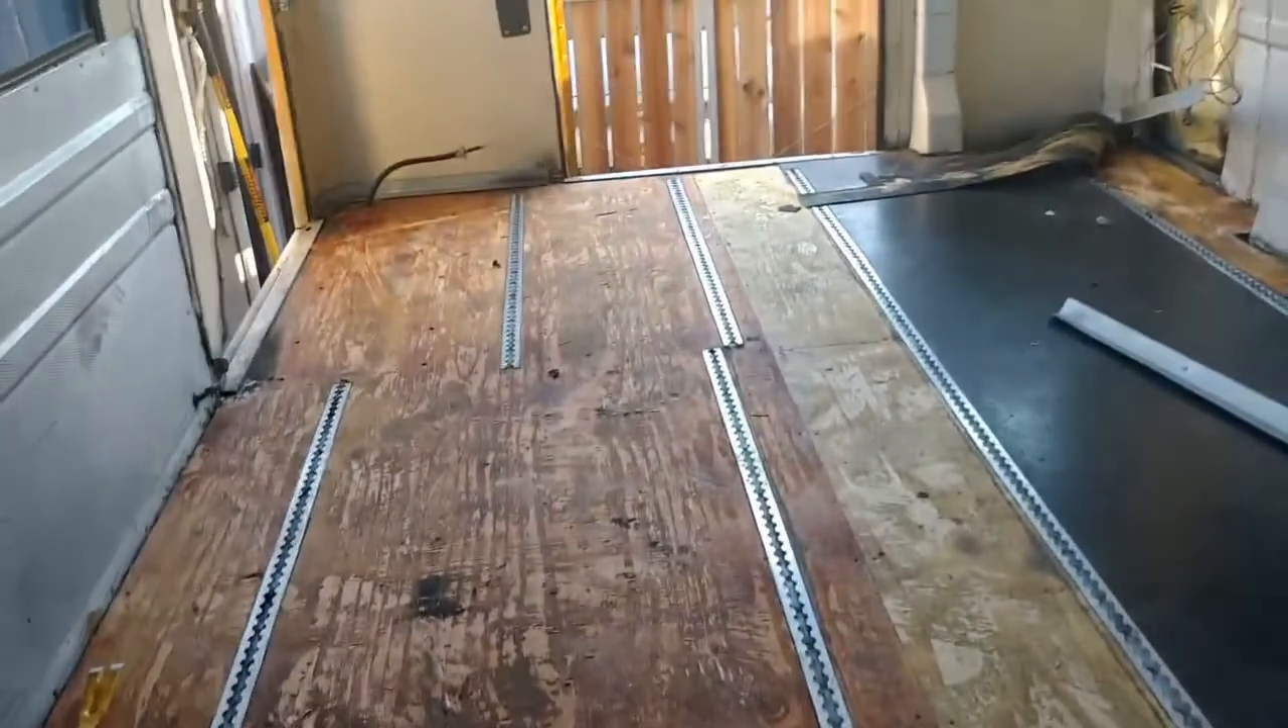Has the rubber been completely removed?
No.